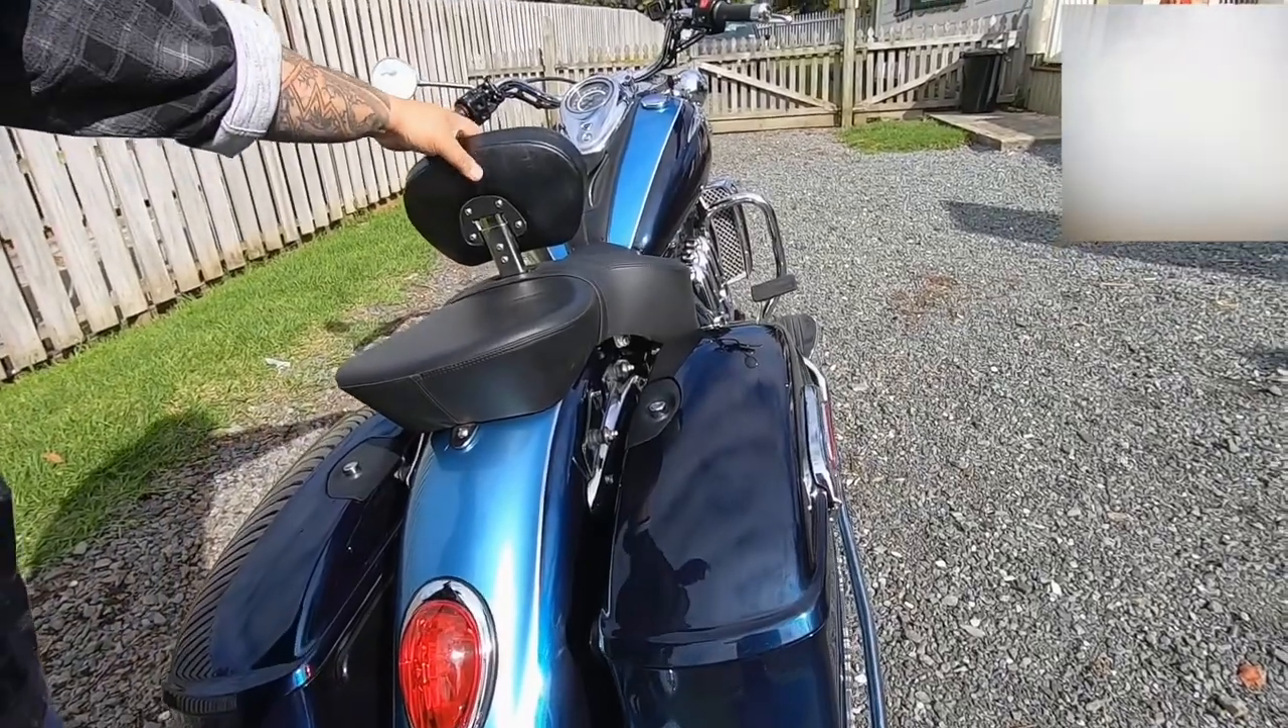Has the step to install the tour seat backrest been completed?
Yes.